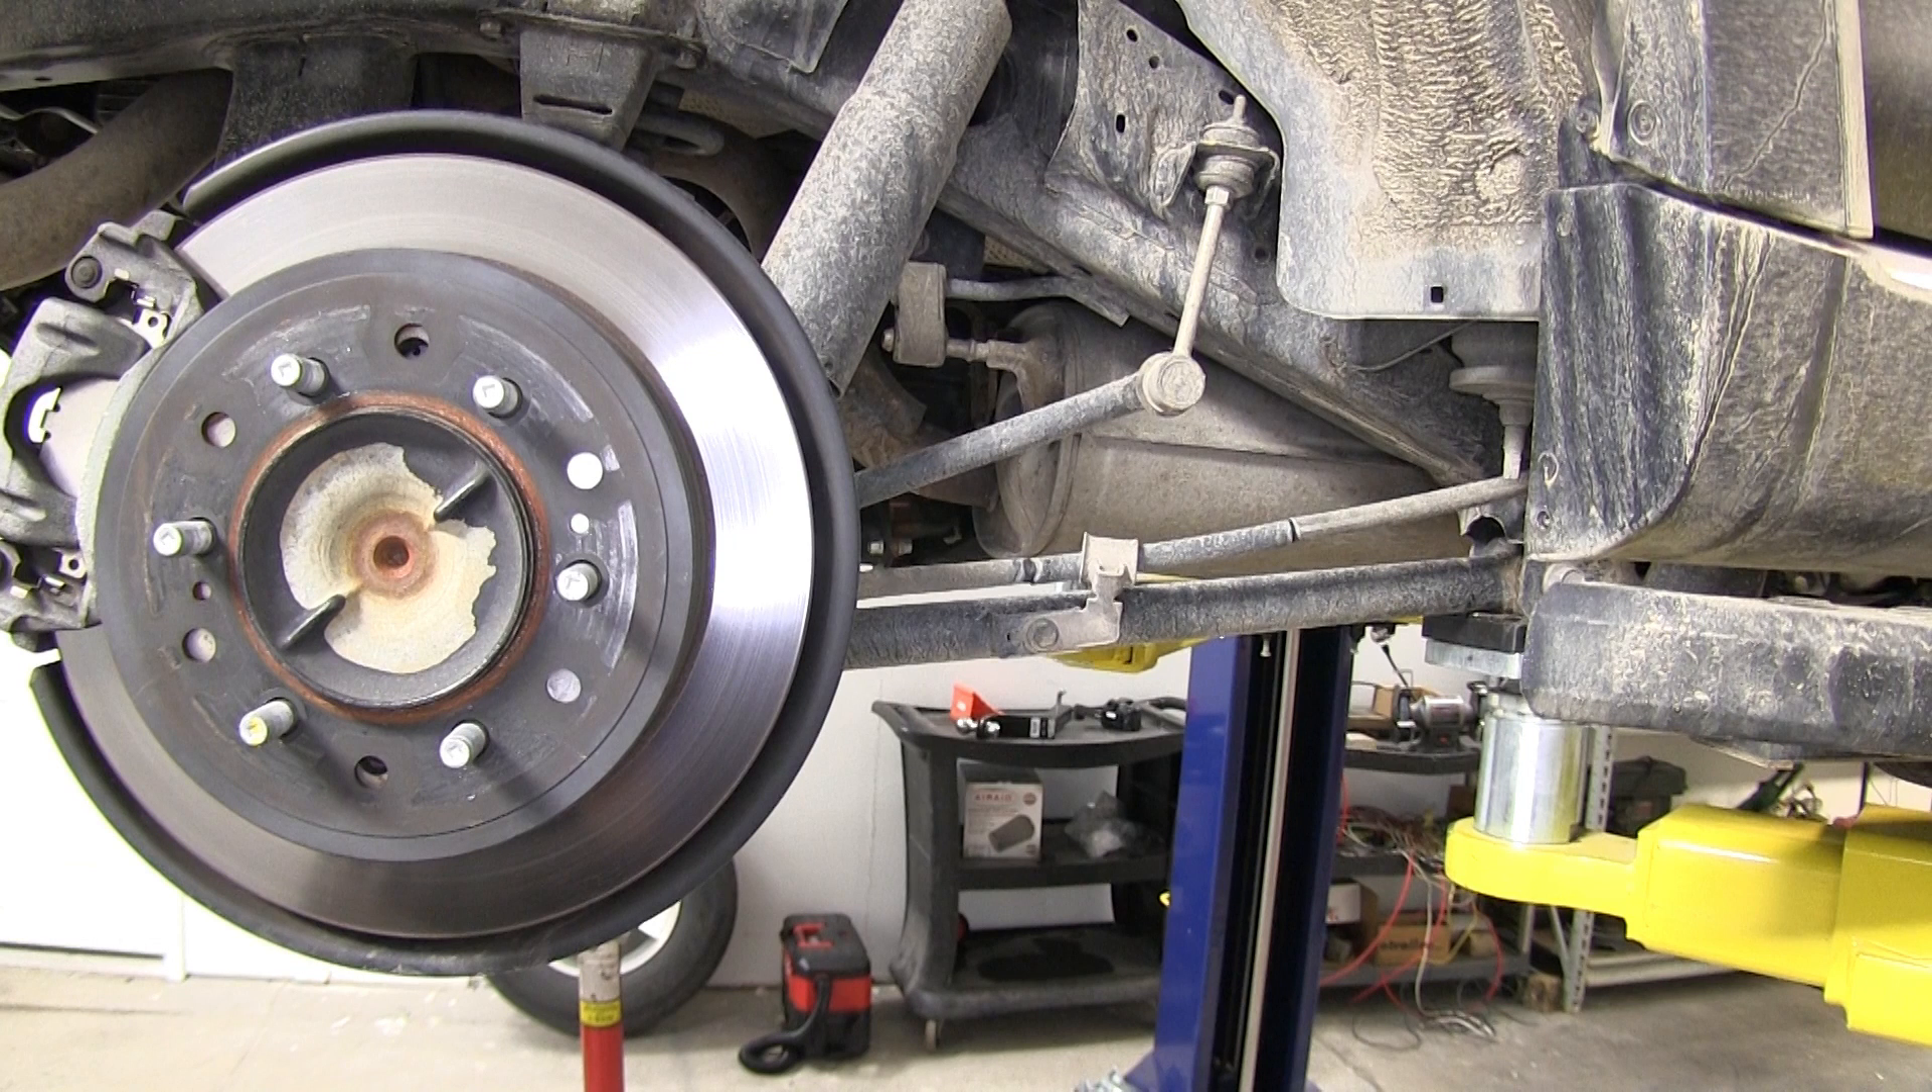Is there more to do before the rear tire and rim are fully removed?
No.